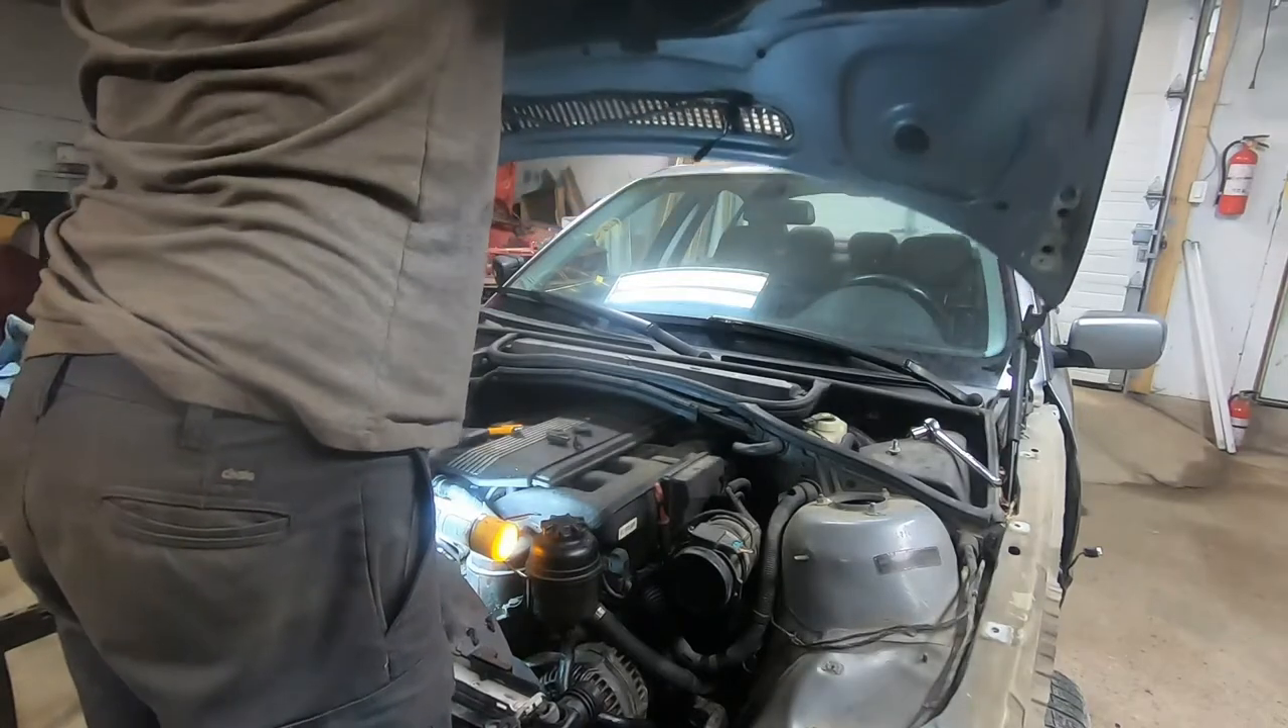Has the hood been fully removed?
No.